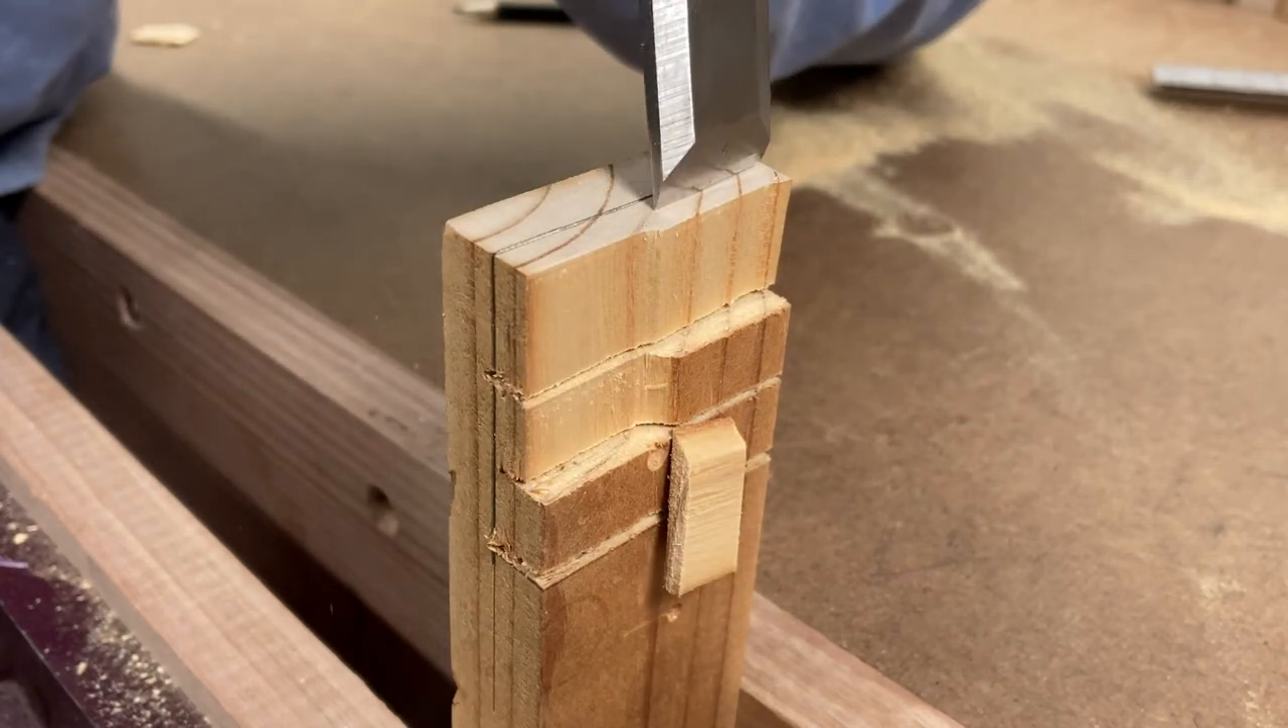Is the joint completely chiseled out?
No.